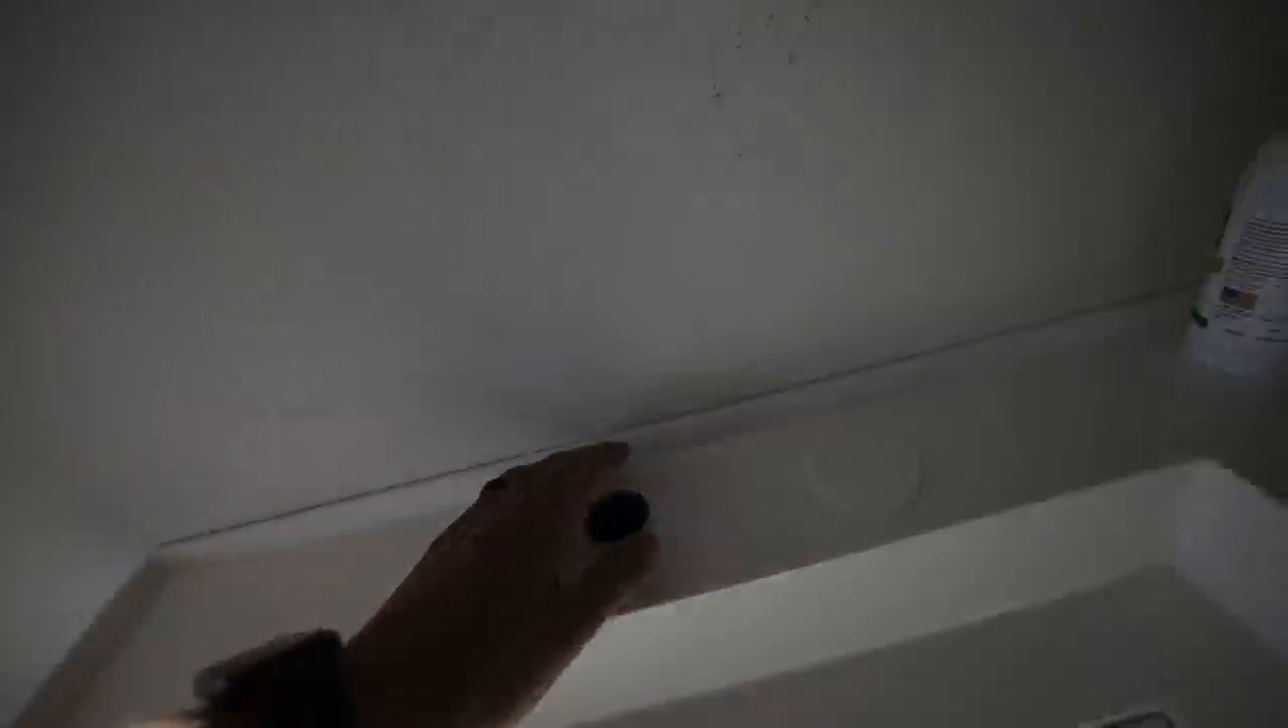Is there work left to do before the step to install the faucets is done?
Yes.